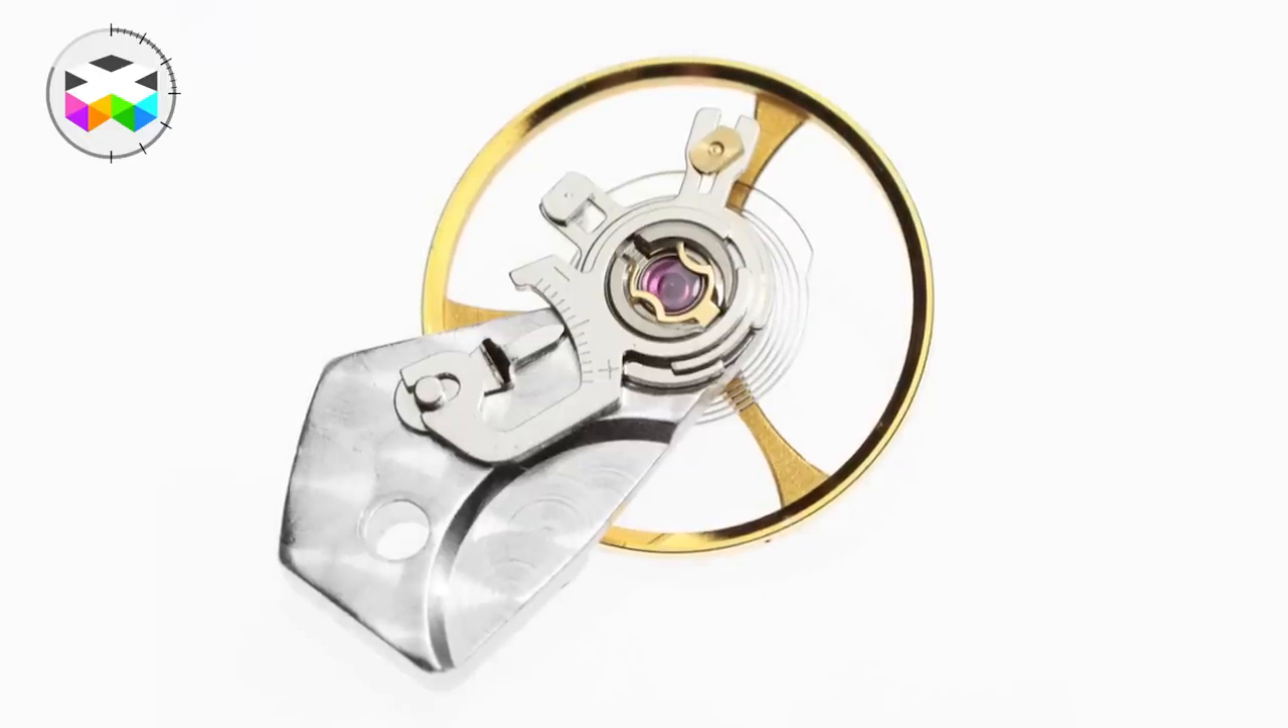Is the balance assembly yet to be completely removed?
No.